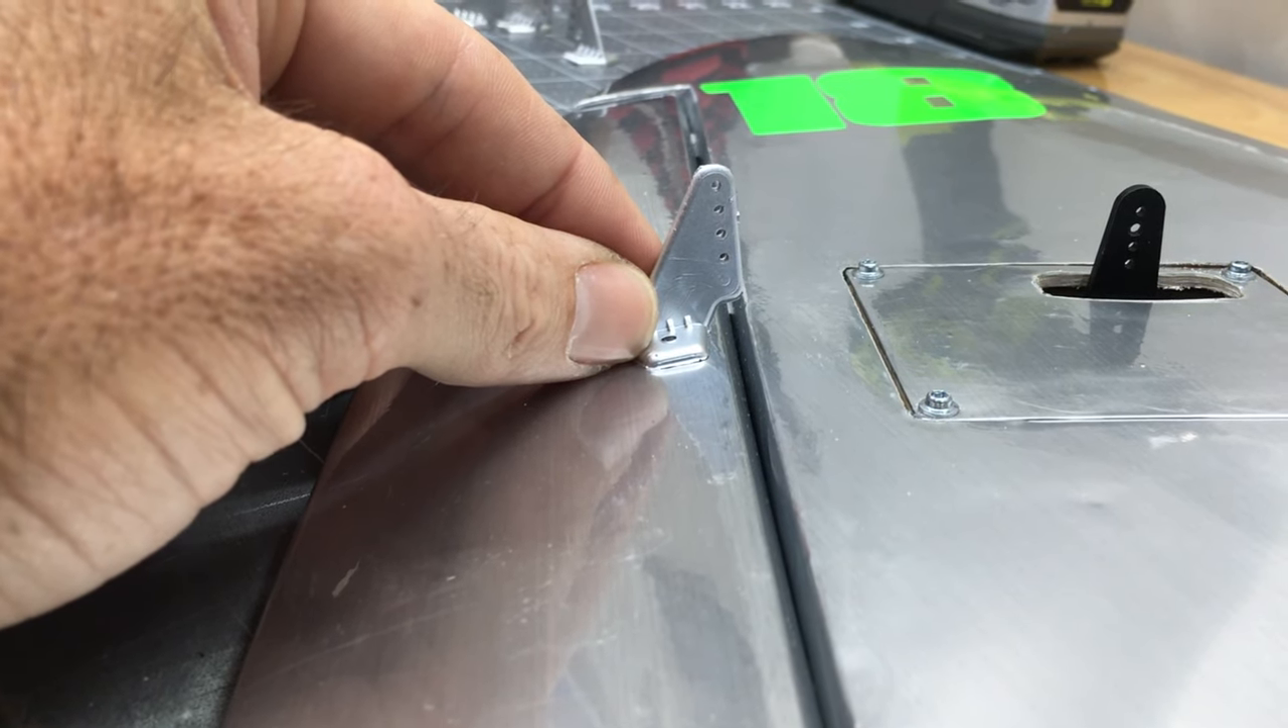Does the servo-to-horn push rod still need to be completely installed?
Yes.